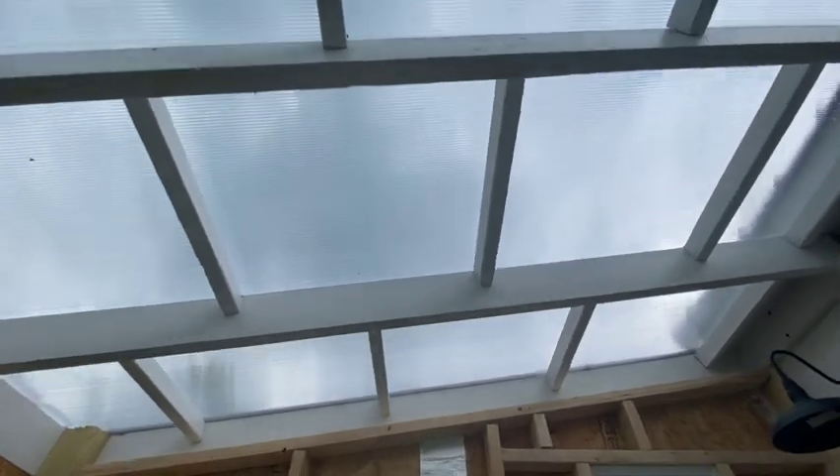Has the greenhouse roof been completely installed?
Yes.